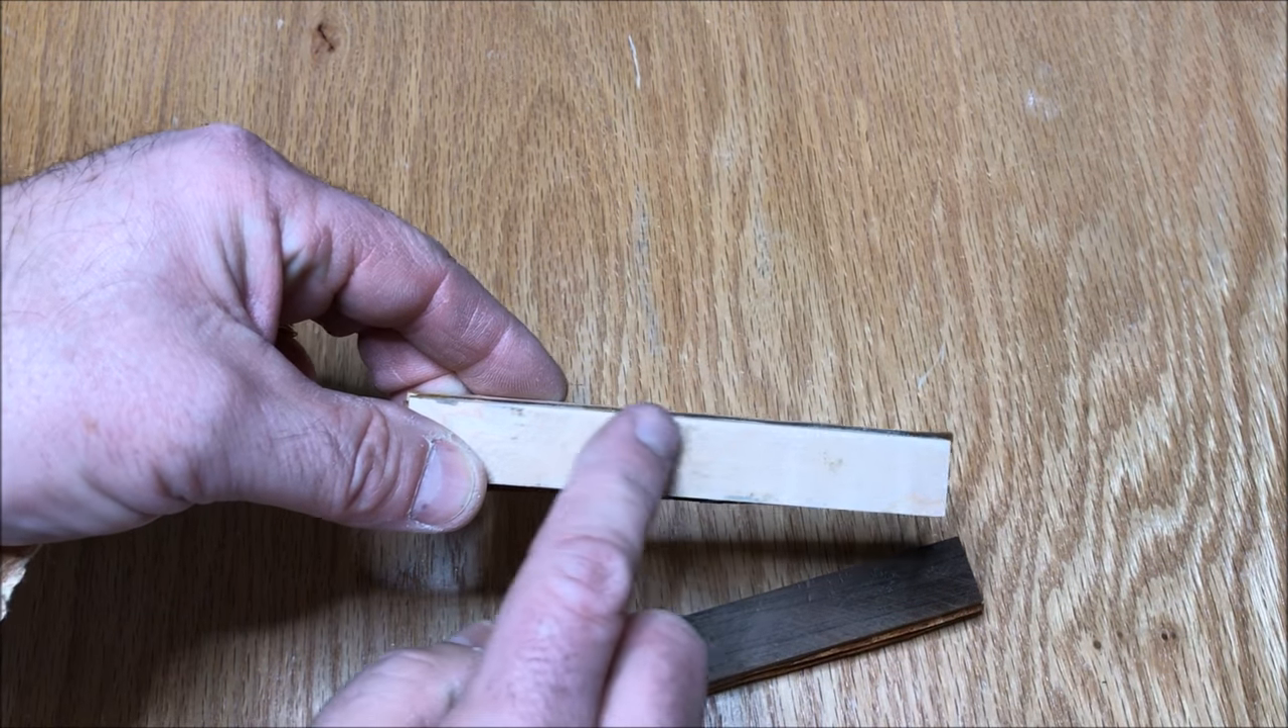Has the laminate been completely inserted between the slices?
No.